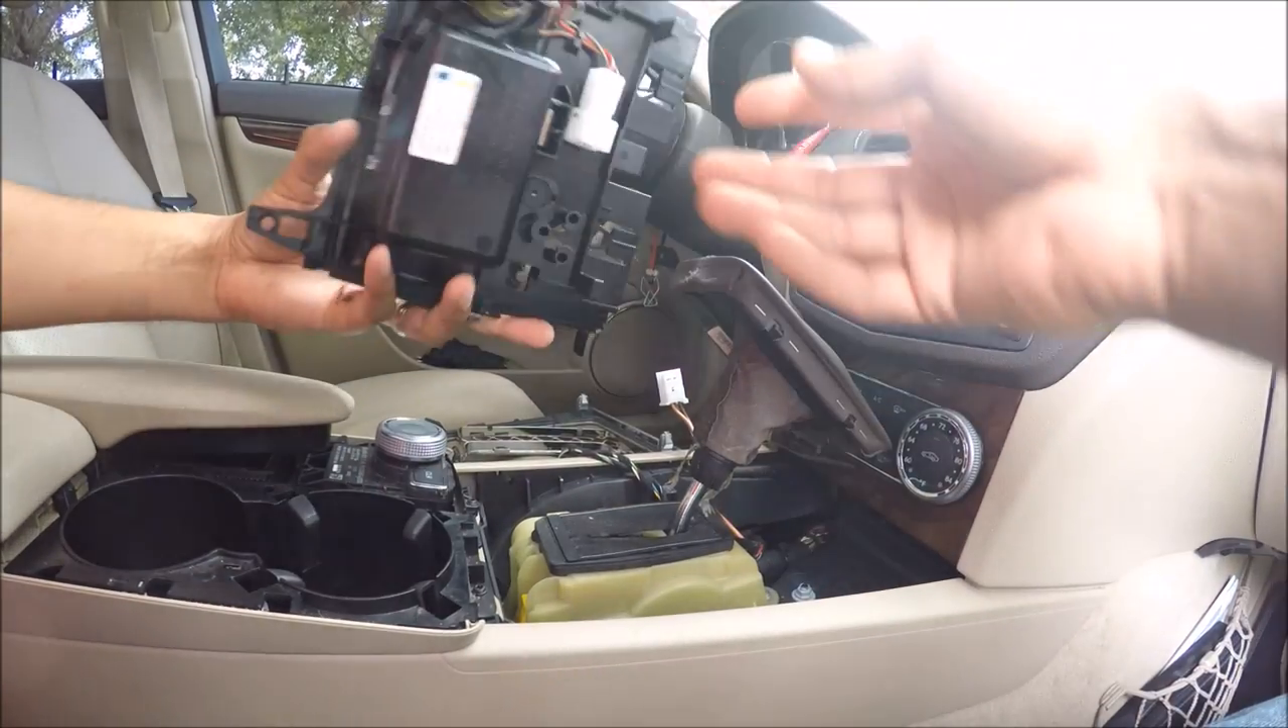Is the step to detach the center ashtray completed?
Yes.